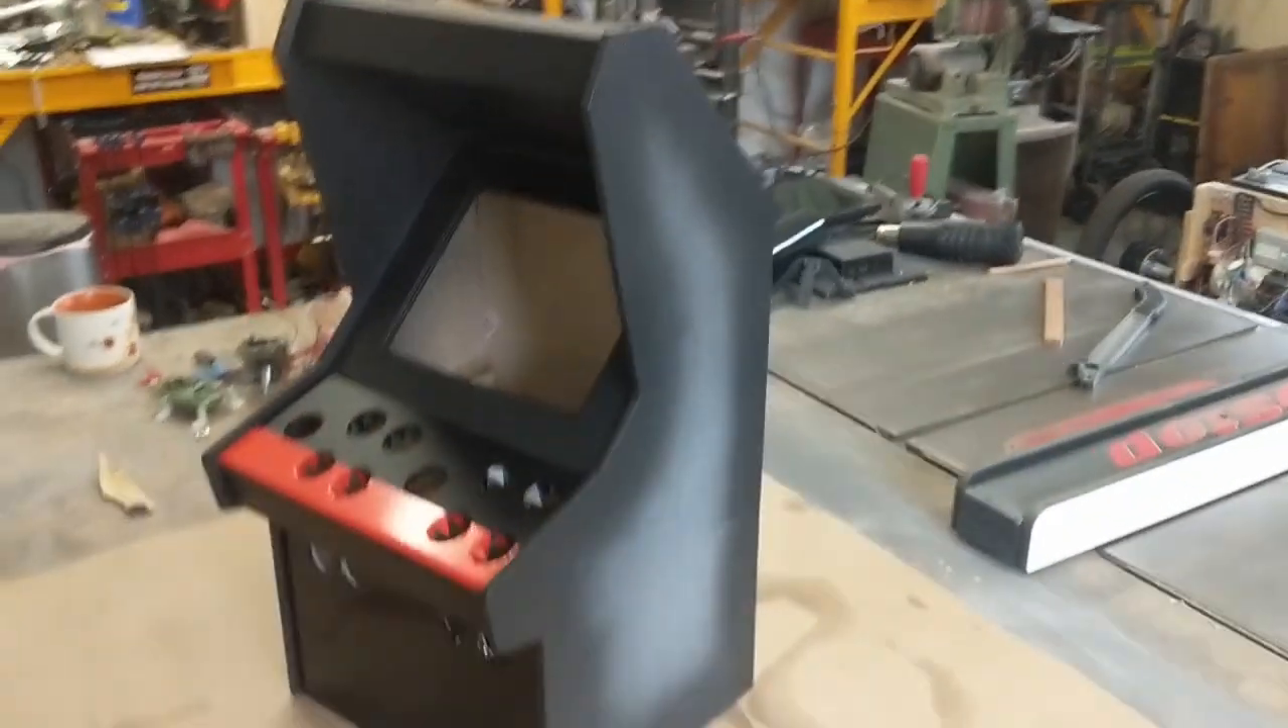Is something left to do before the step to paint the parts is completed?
No.